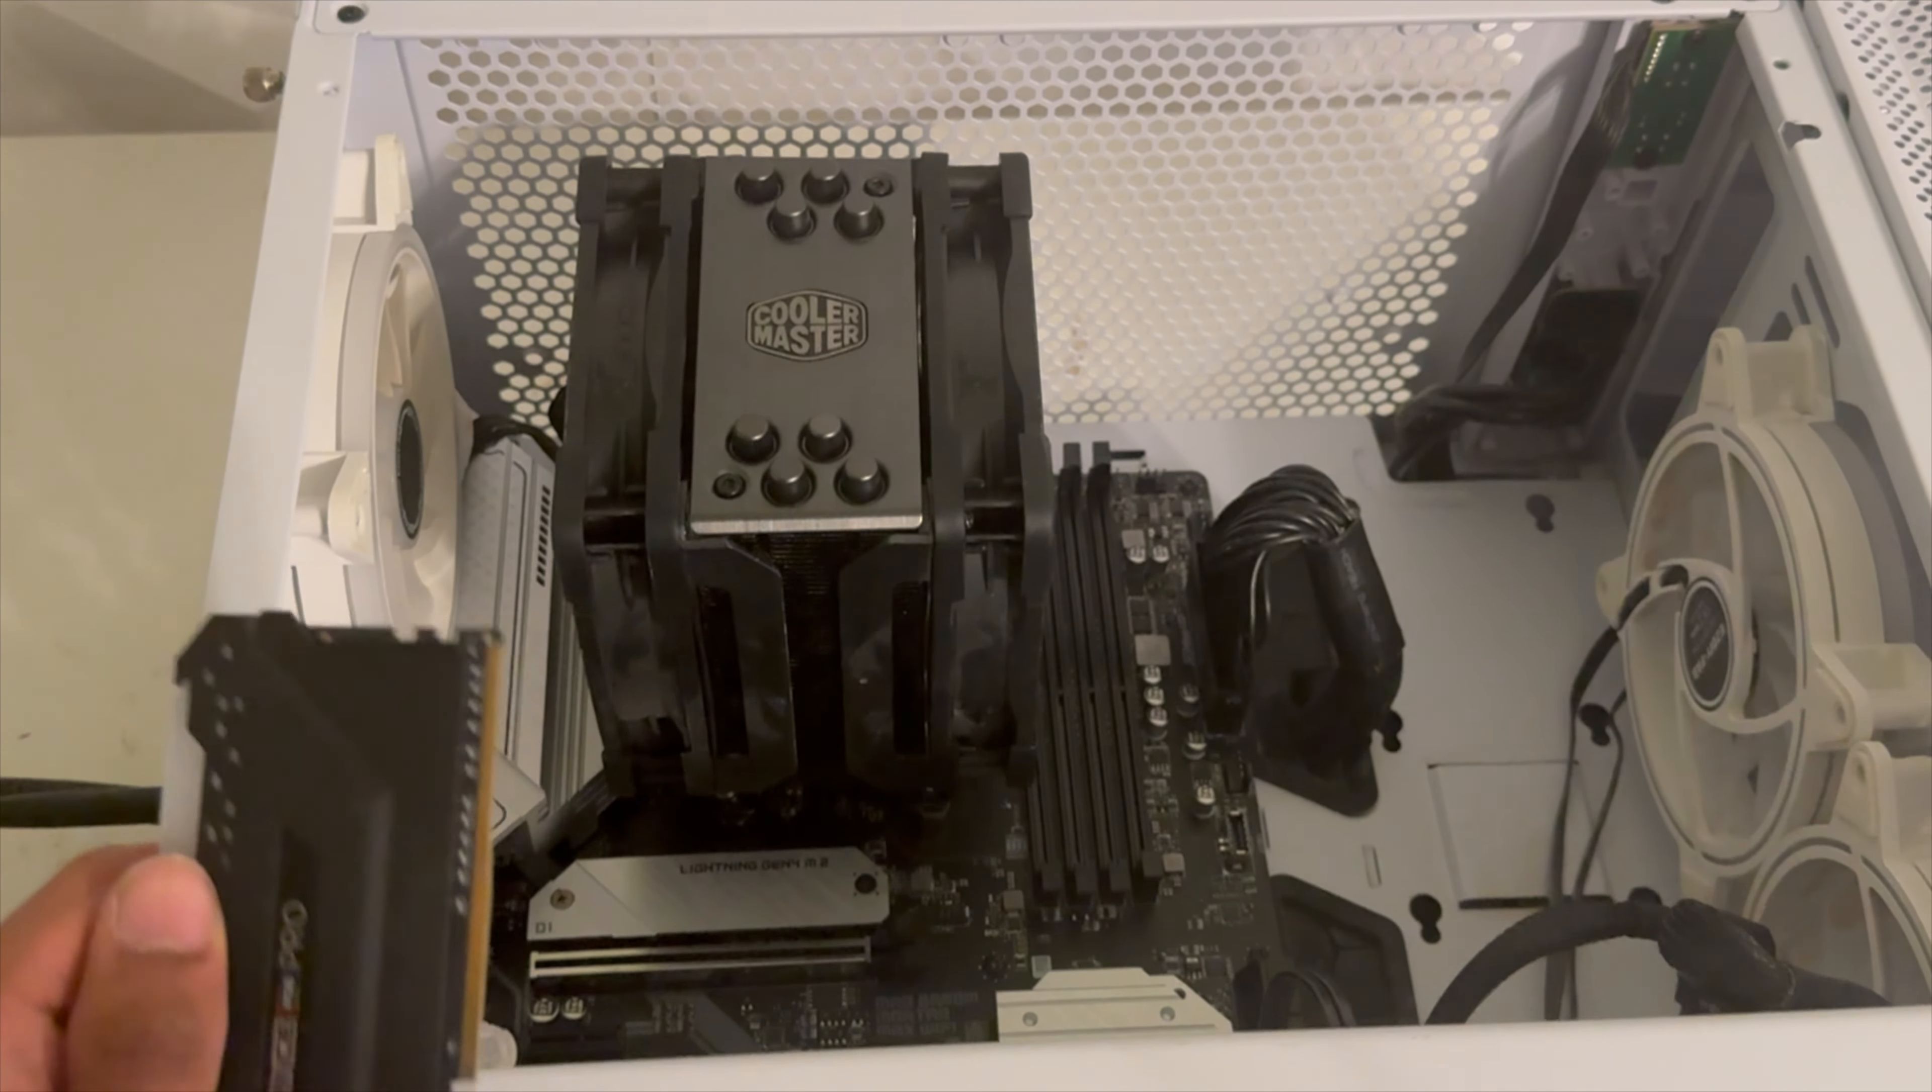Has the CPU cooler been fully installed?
Yes.